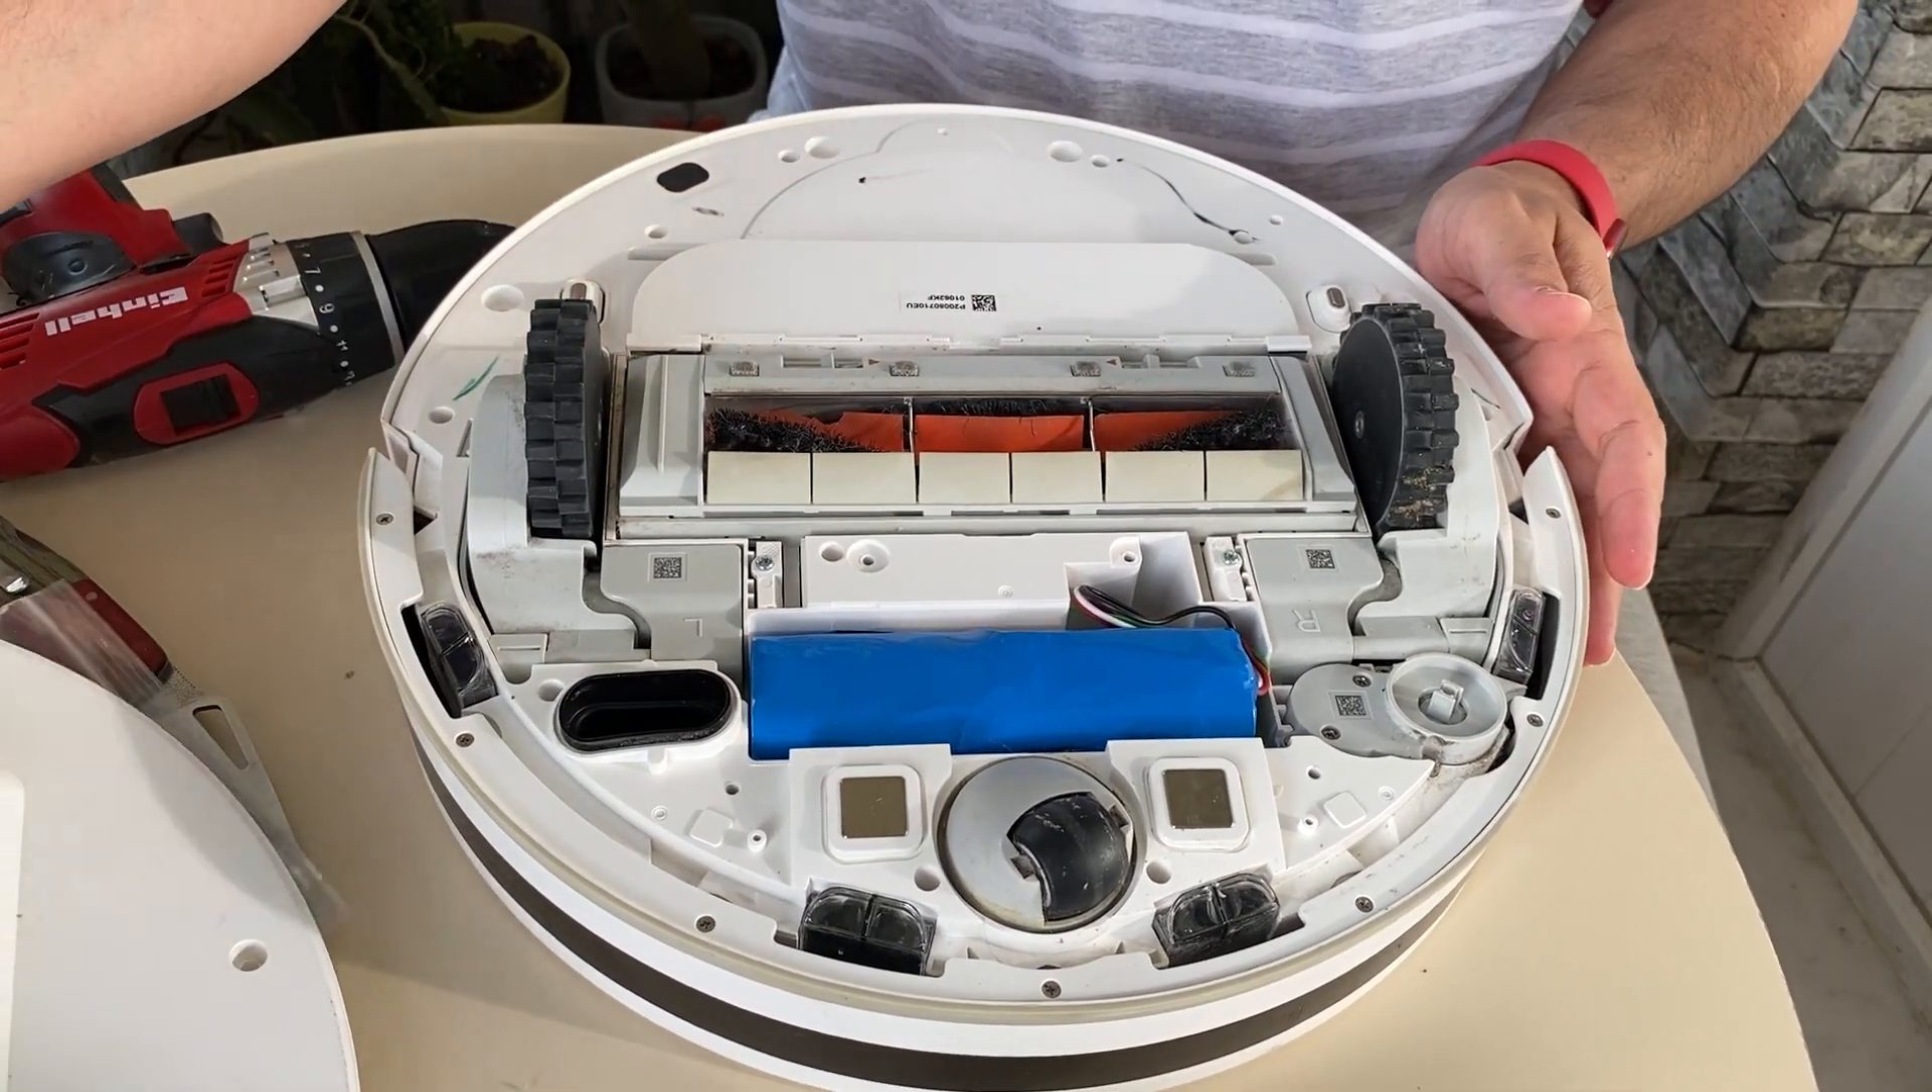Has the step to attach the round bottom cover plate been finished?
No.